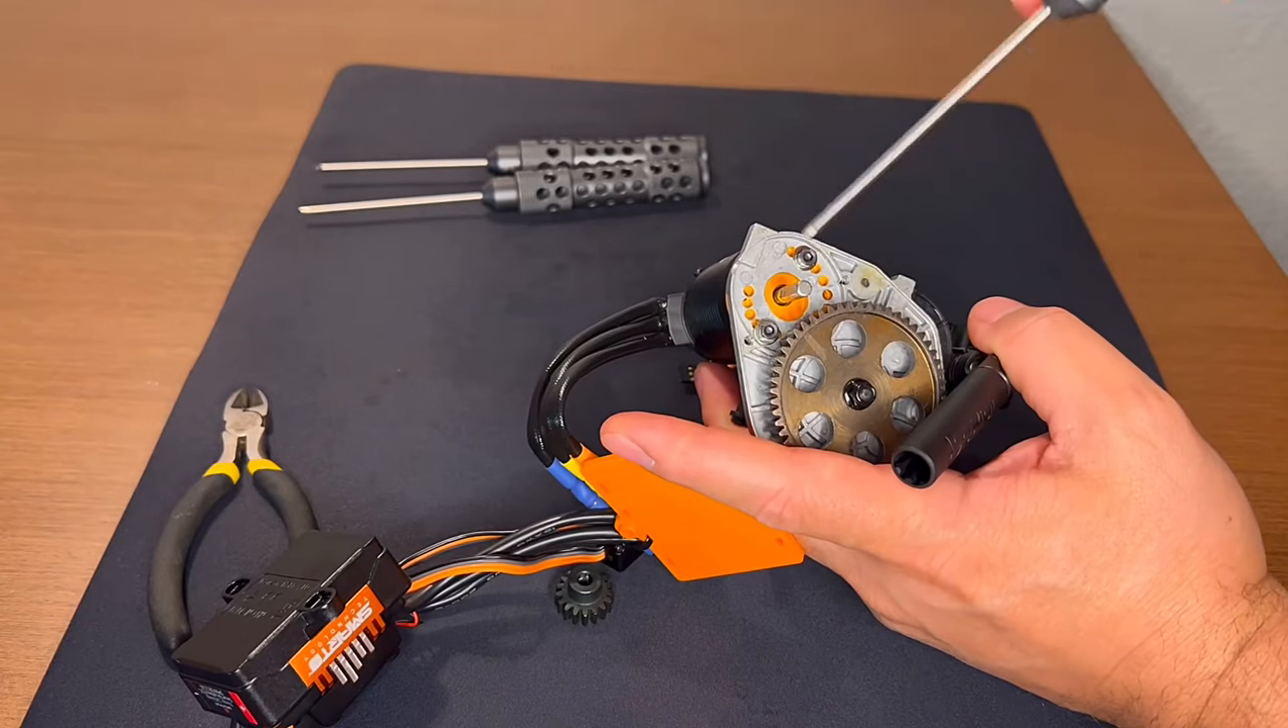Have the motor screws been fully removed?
No.